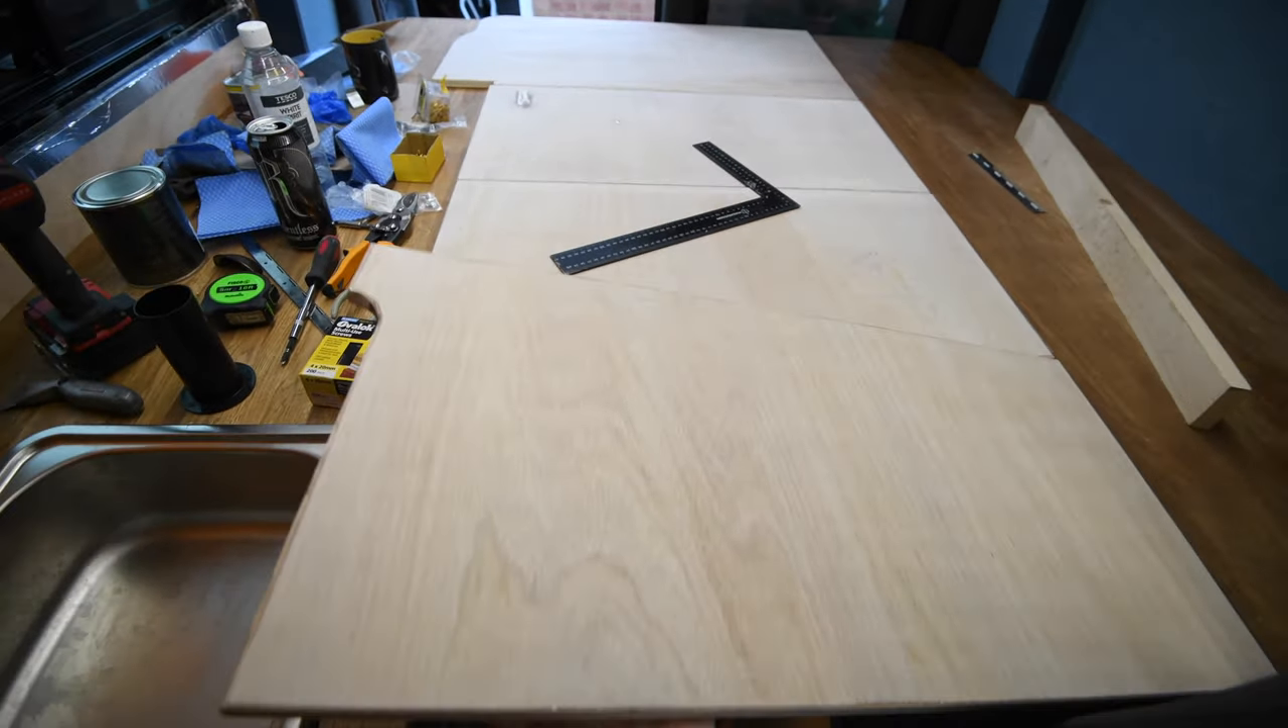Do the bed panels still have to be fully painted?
Yes.